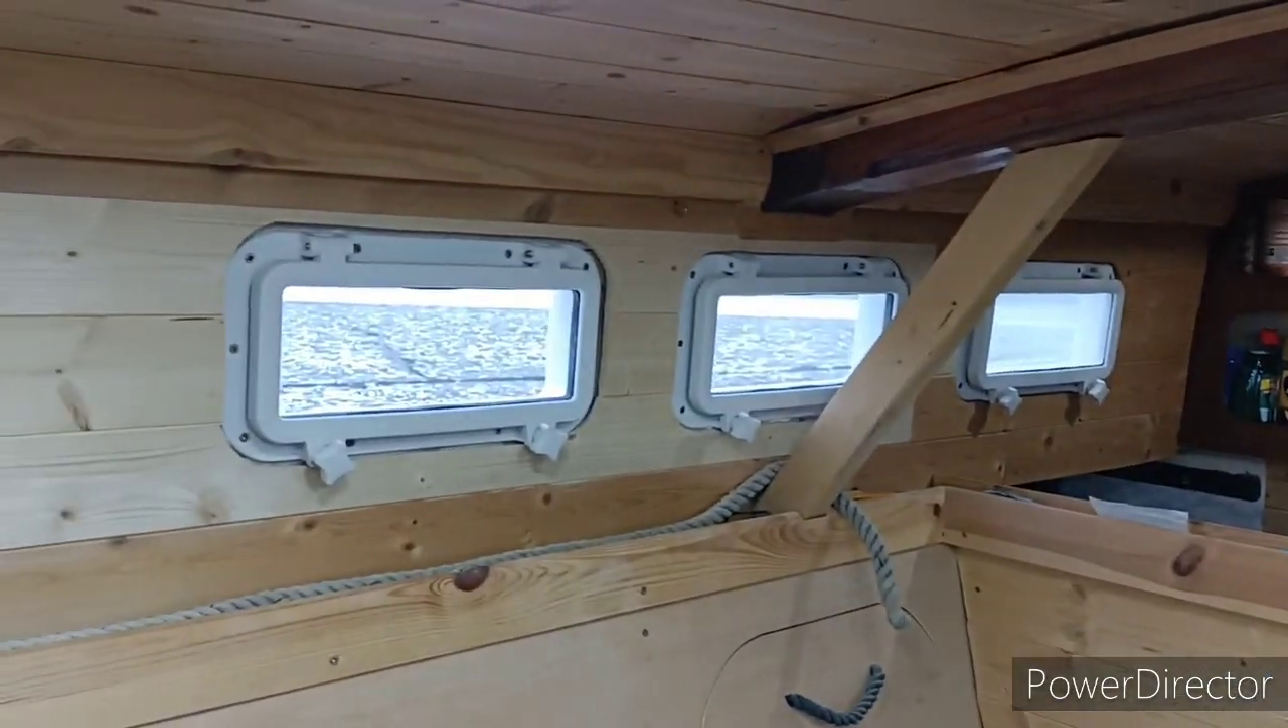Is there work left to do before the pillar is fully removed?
Yes.